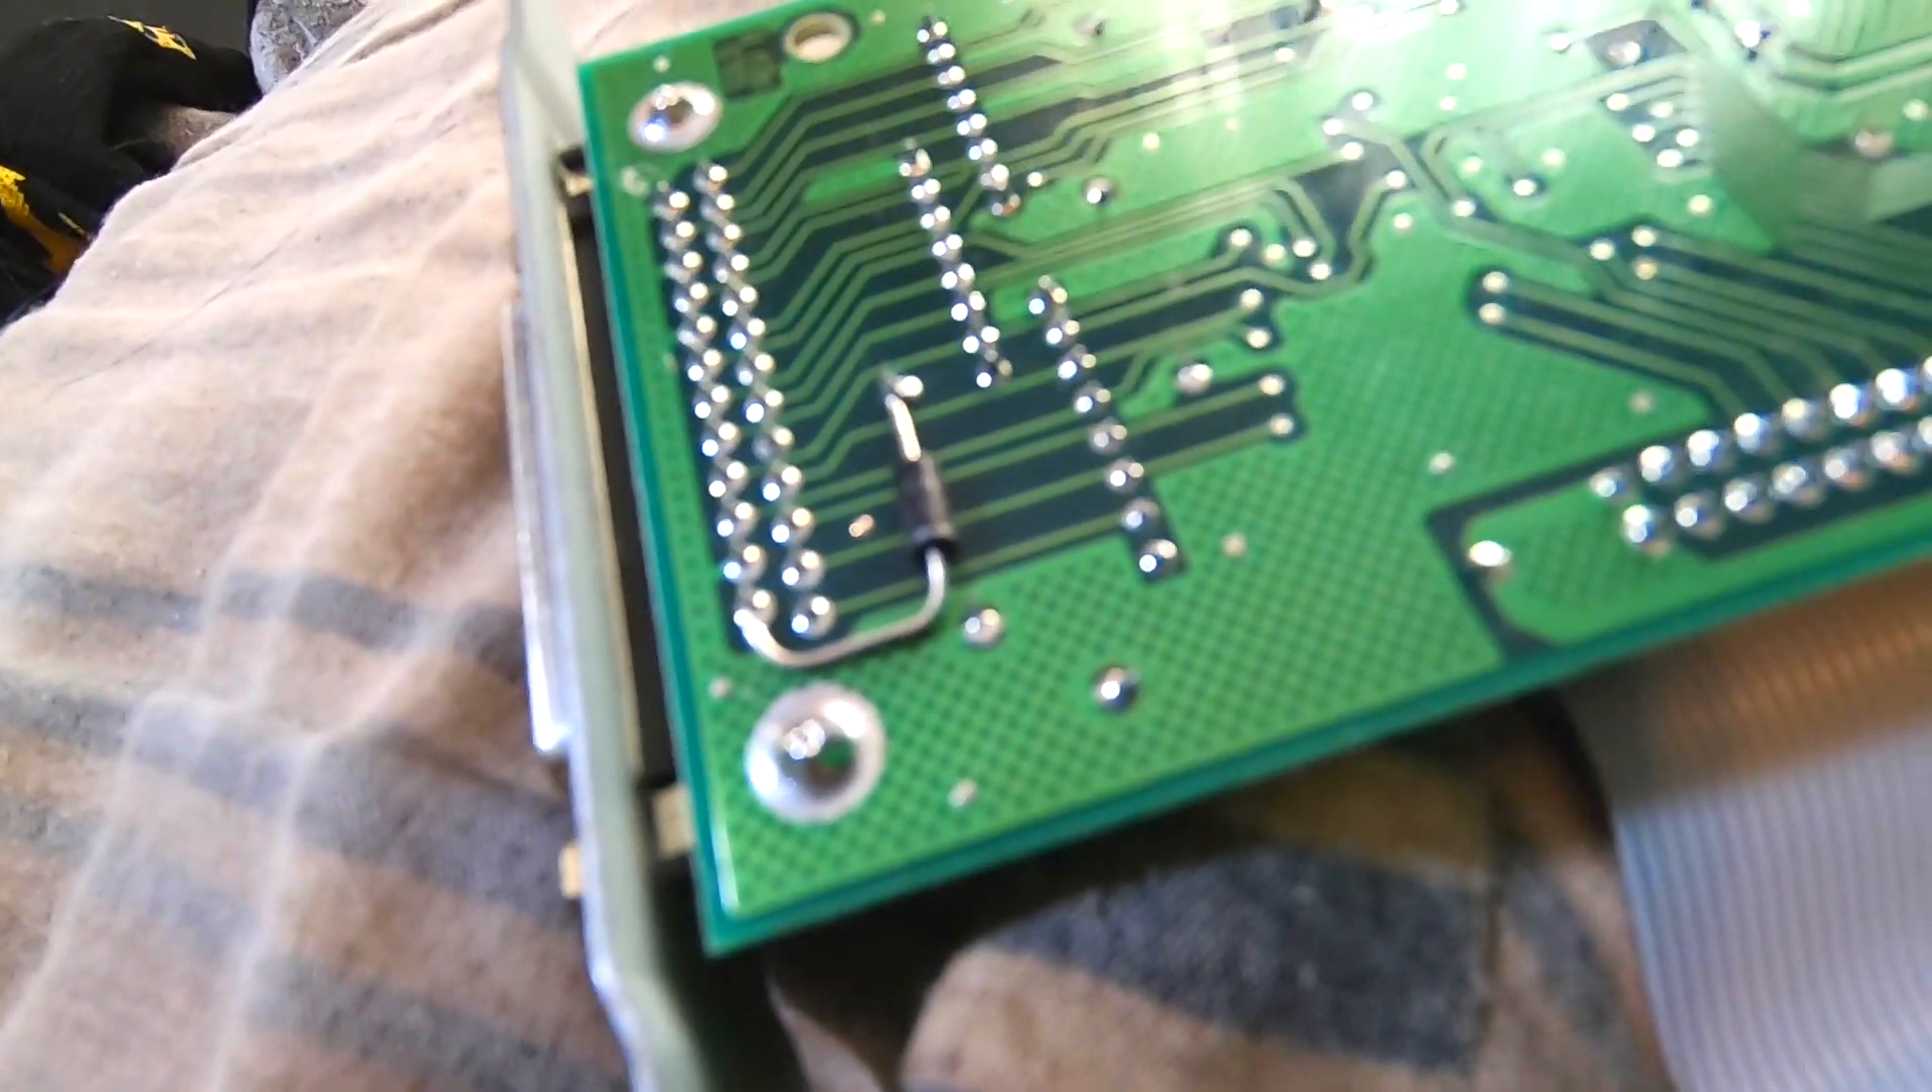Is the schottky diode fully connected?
Yes.